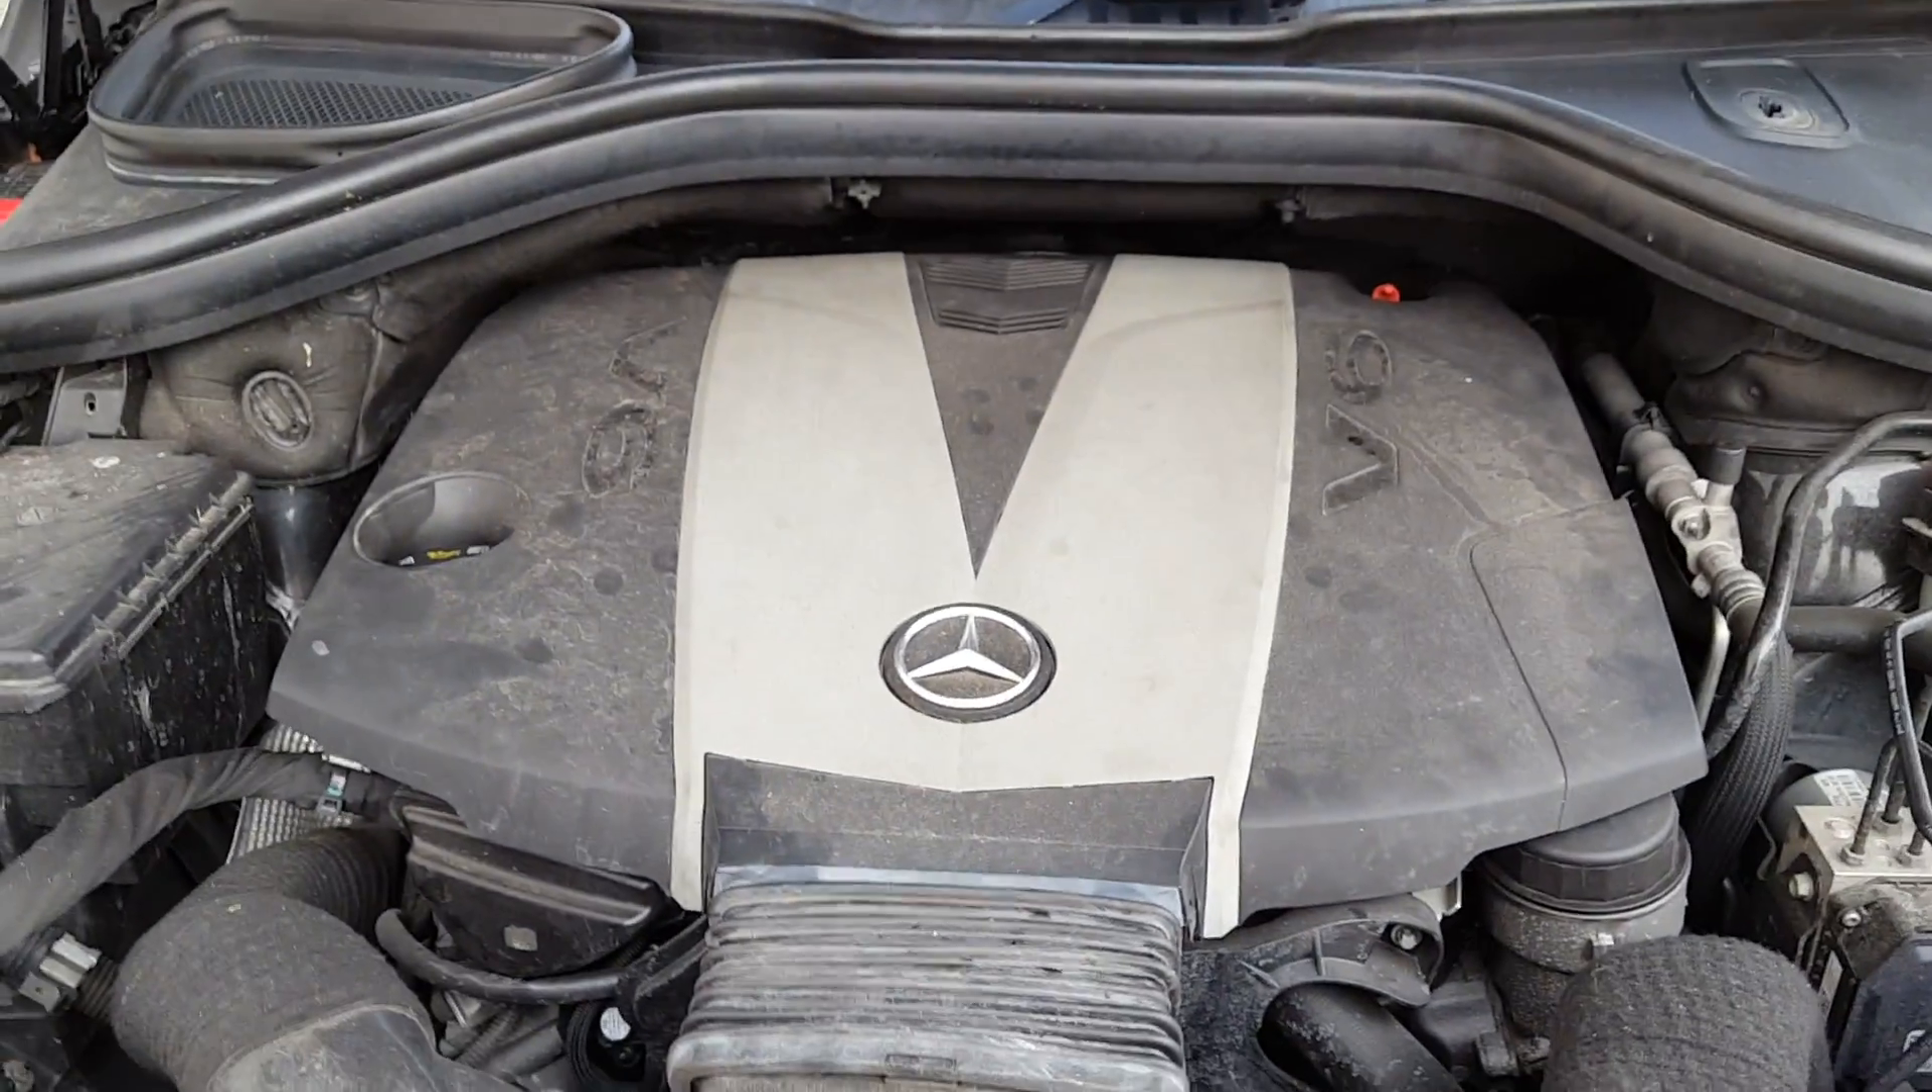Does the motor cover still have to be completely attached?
No.